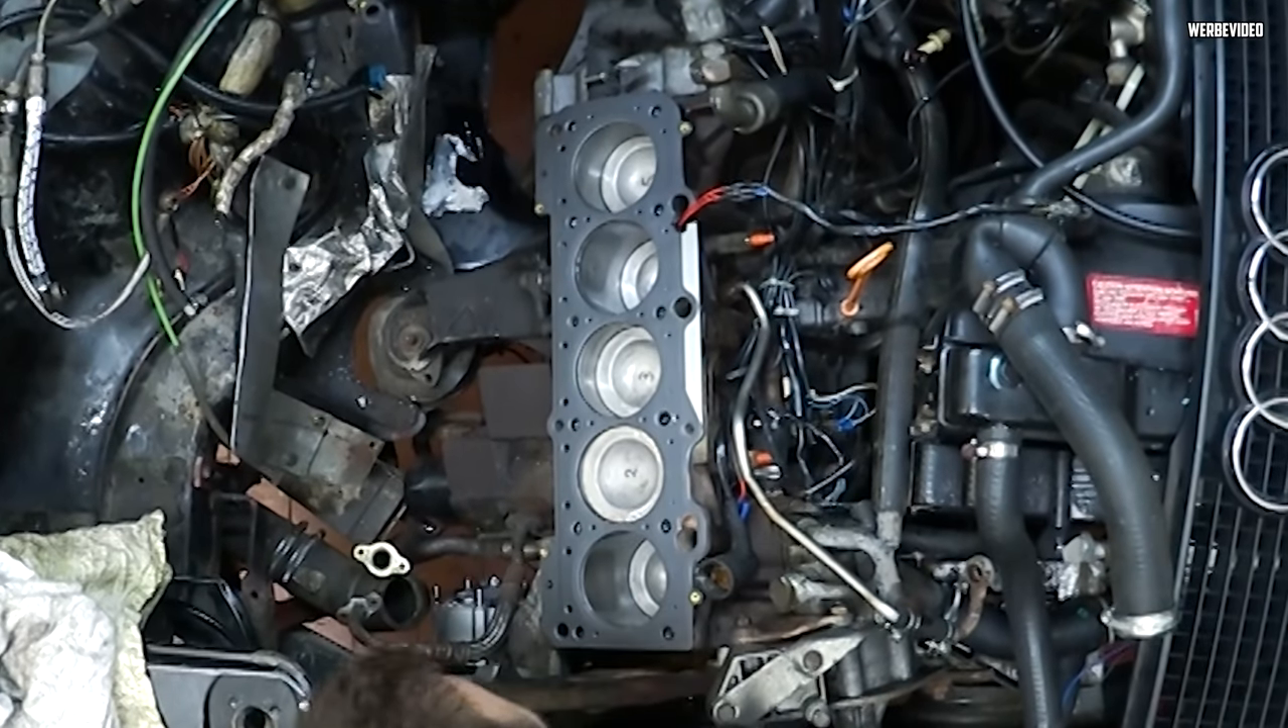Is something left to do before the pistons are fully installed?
No.